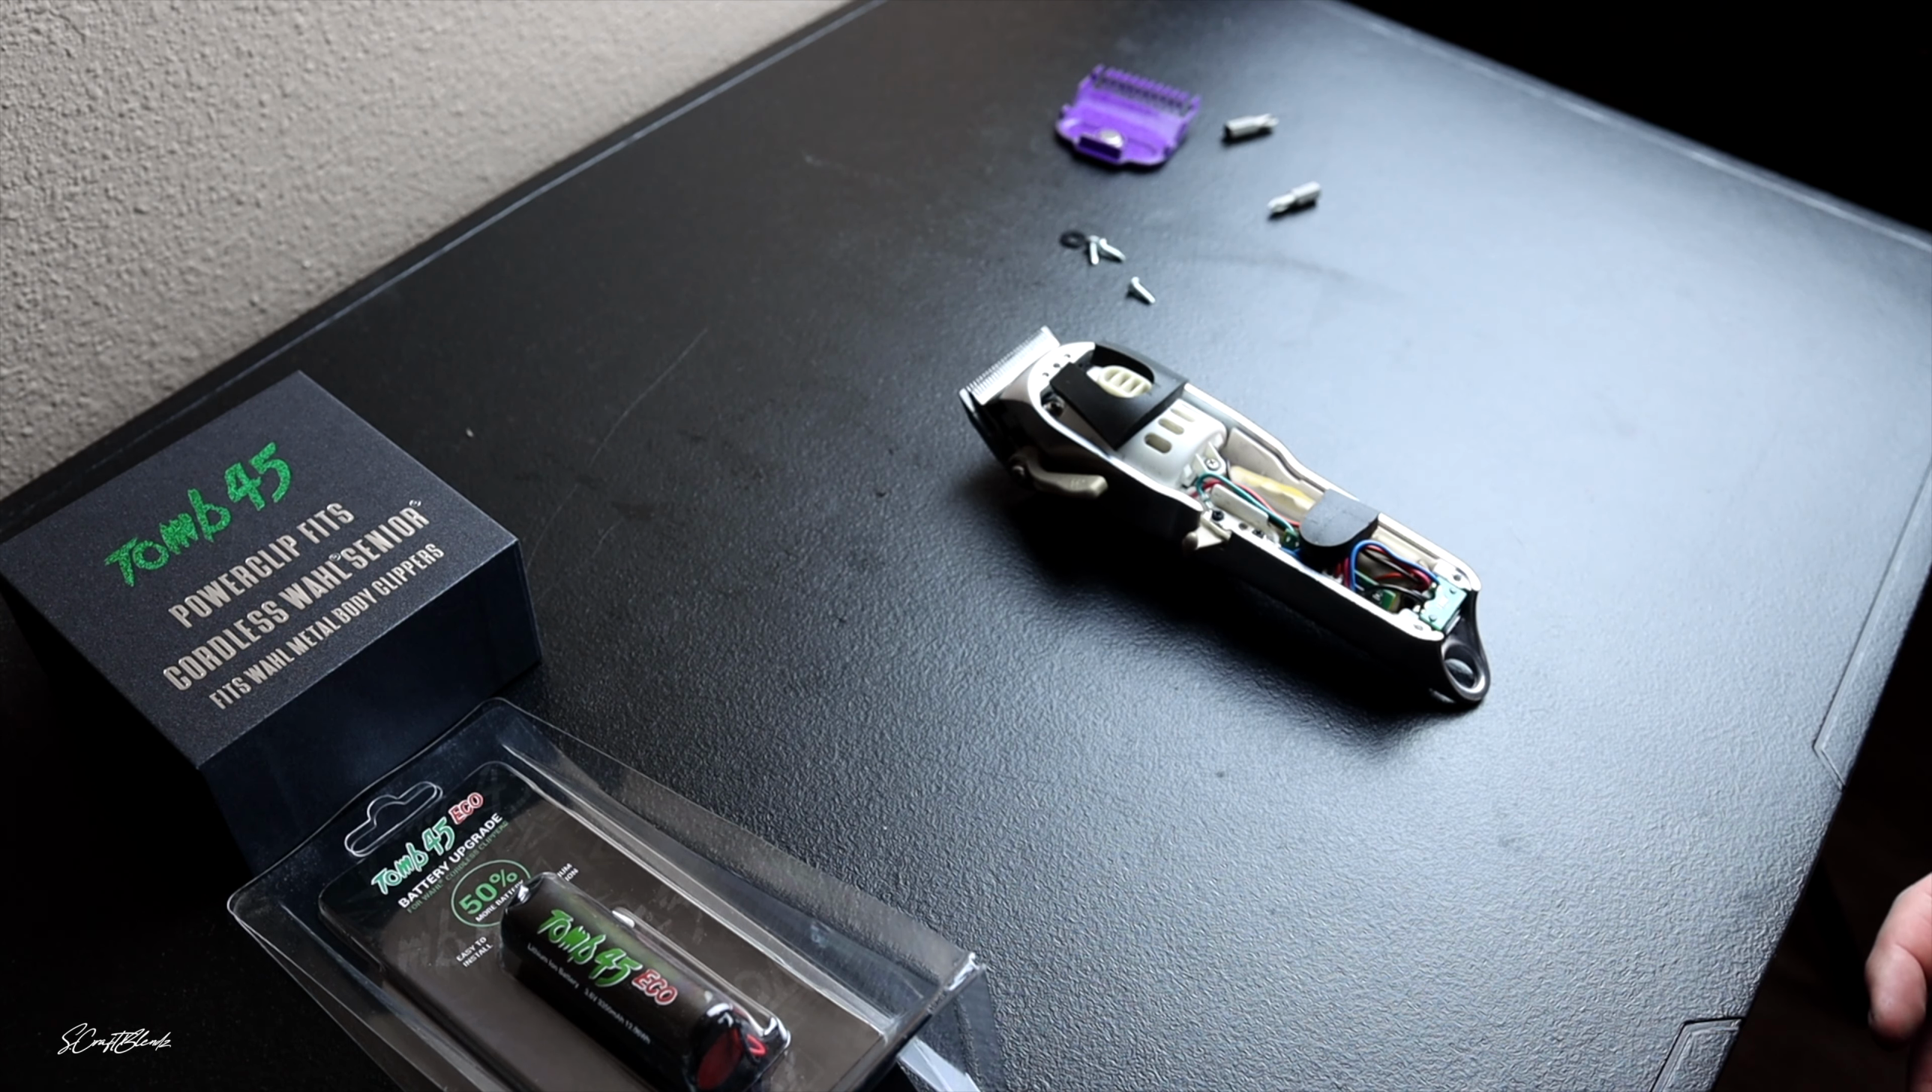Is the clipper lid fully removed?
Yes.